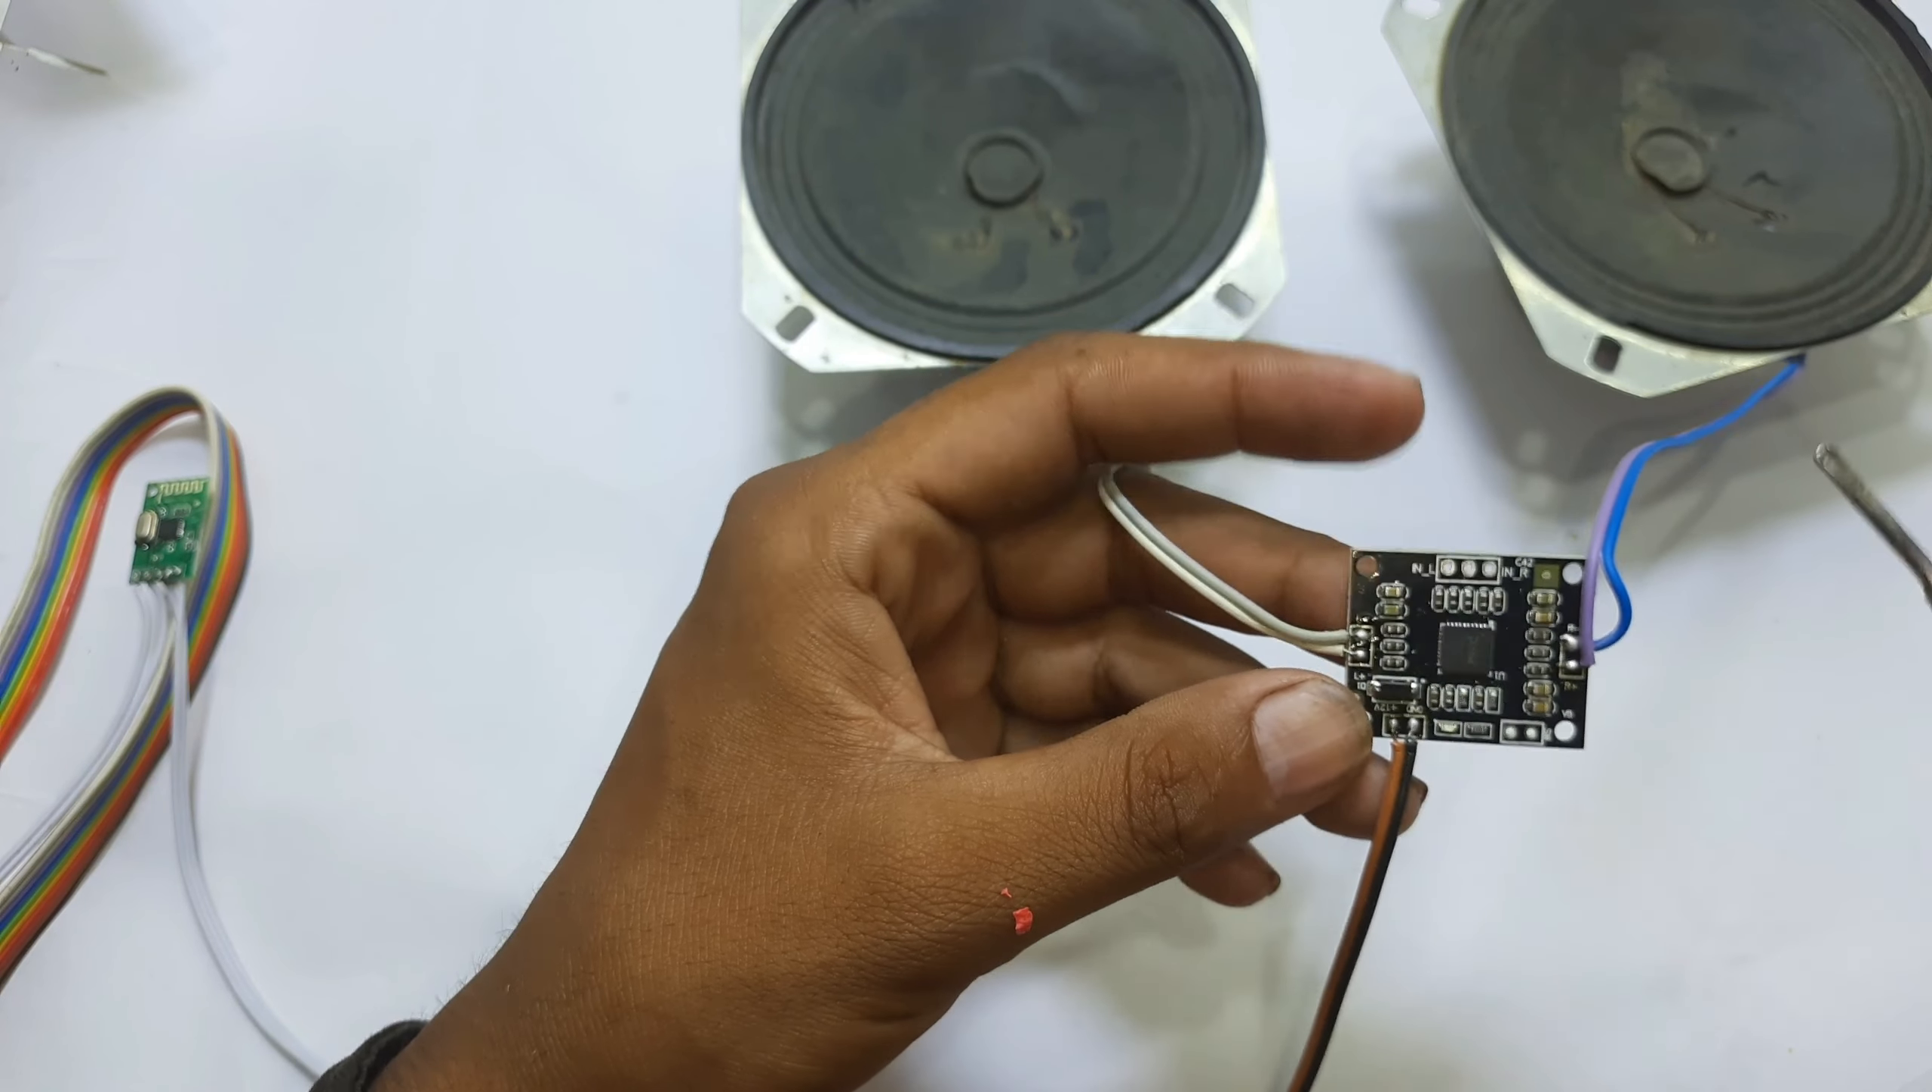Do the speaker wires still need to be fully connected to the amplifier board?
No.